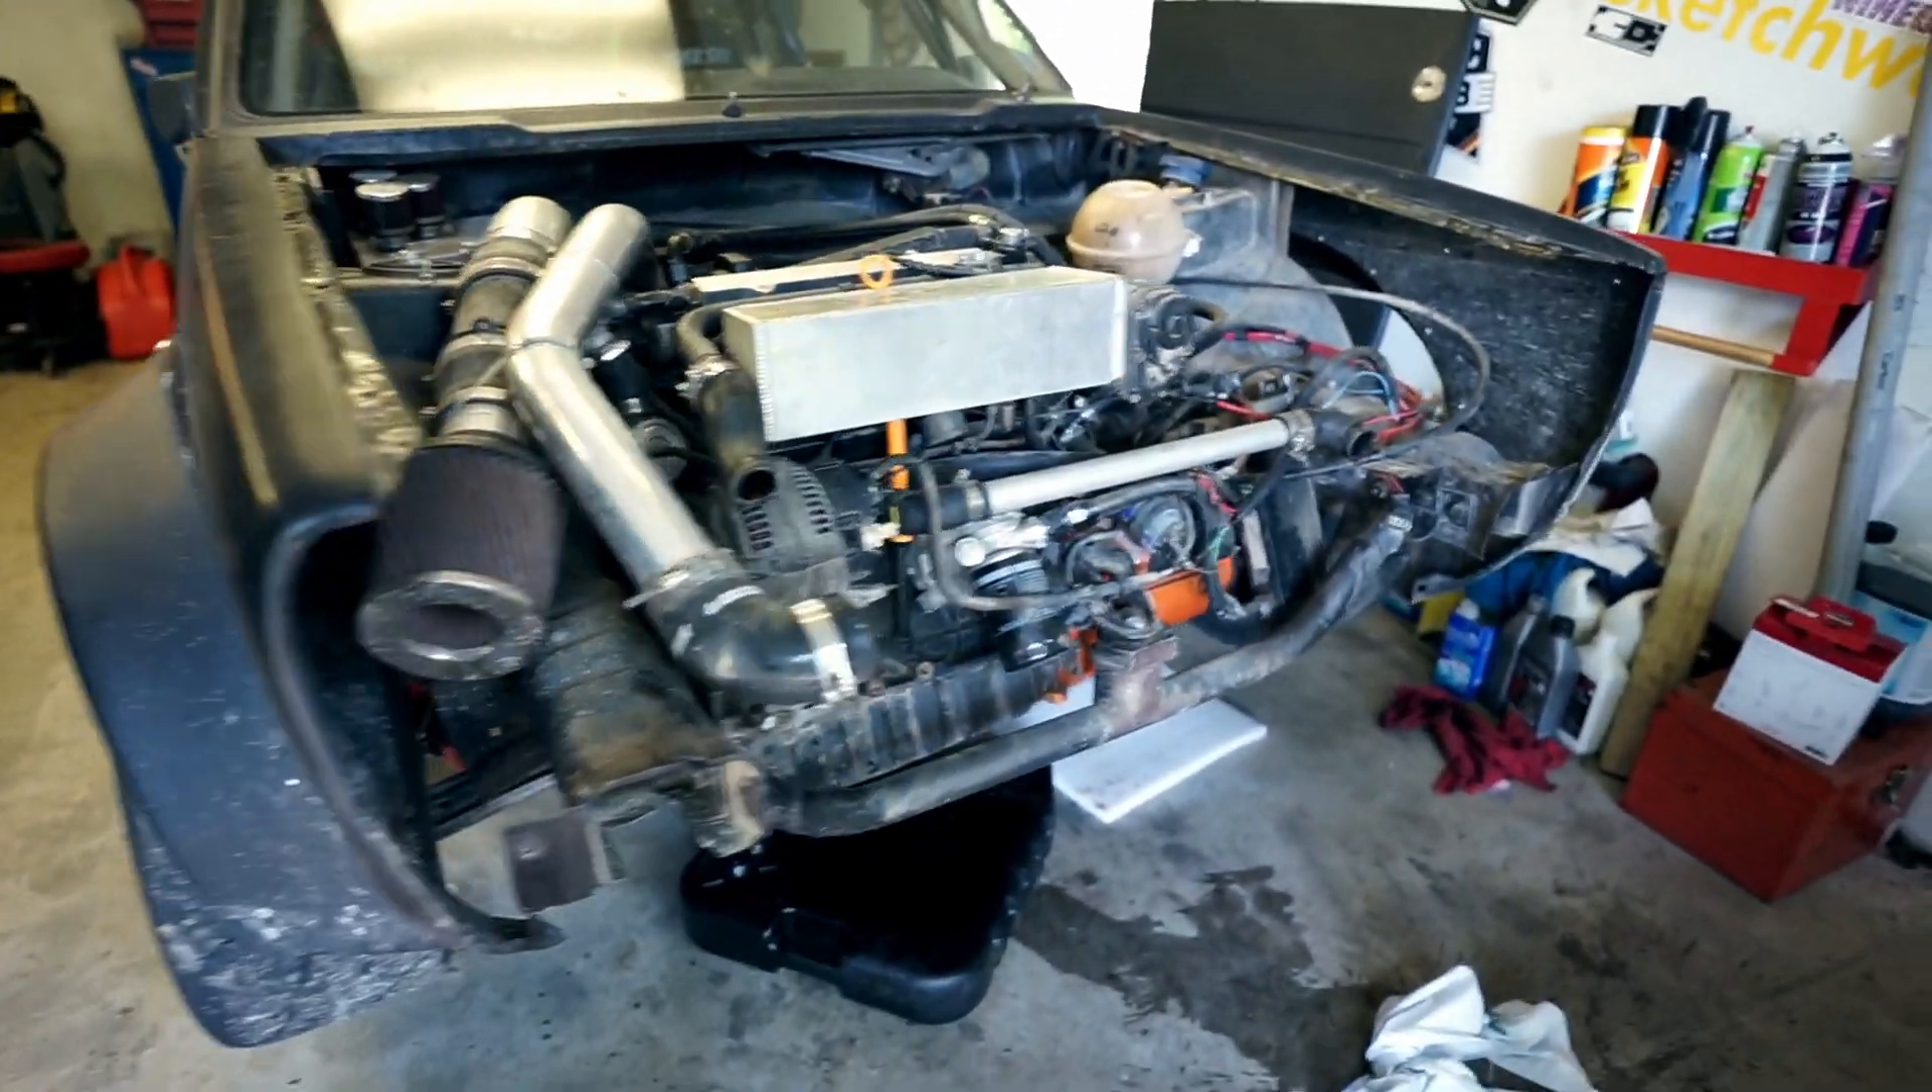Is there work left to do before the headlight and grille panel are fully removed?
No.